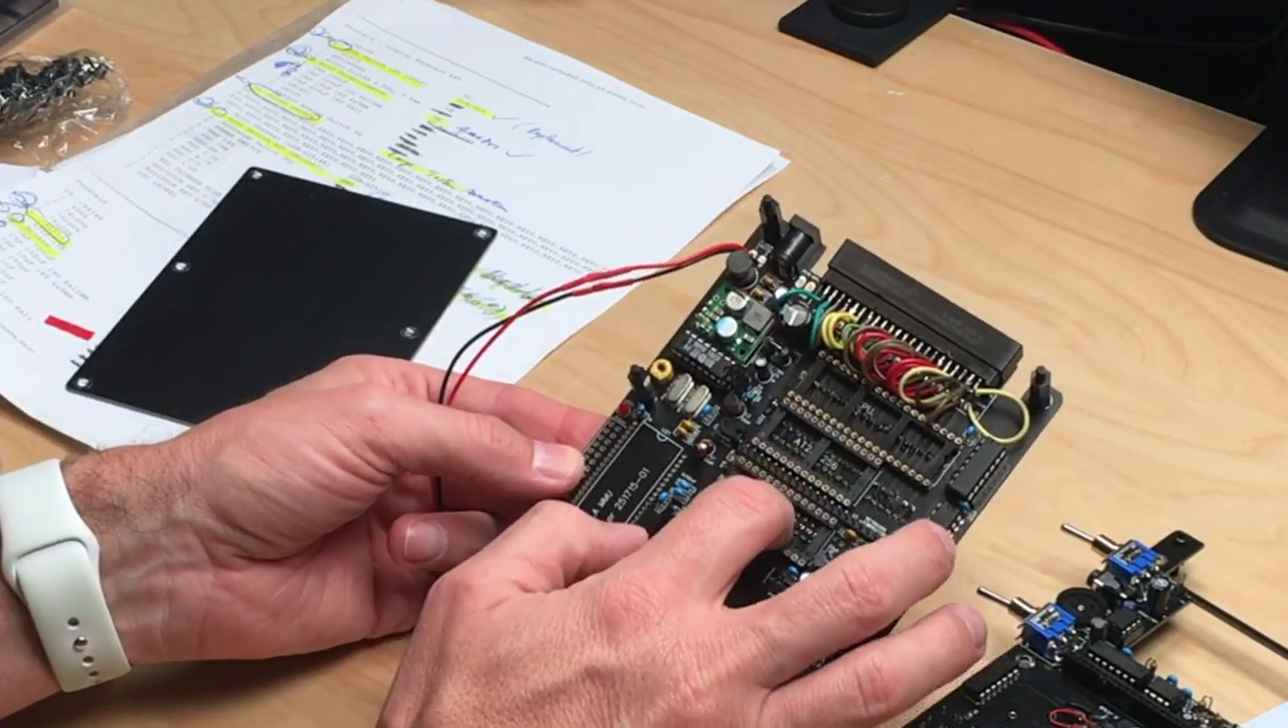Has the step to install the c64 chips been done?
No.